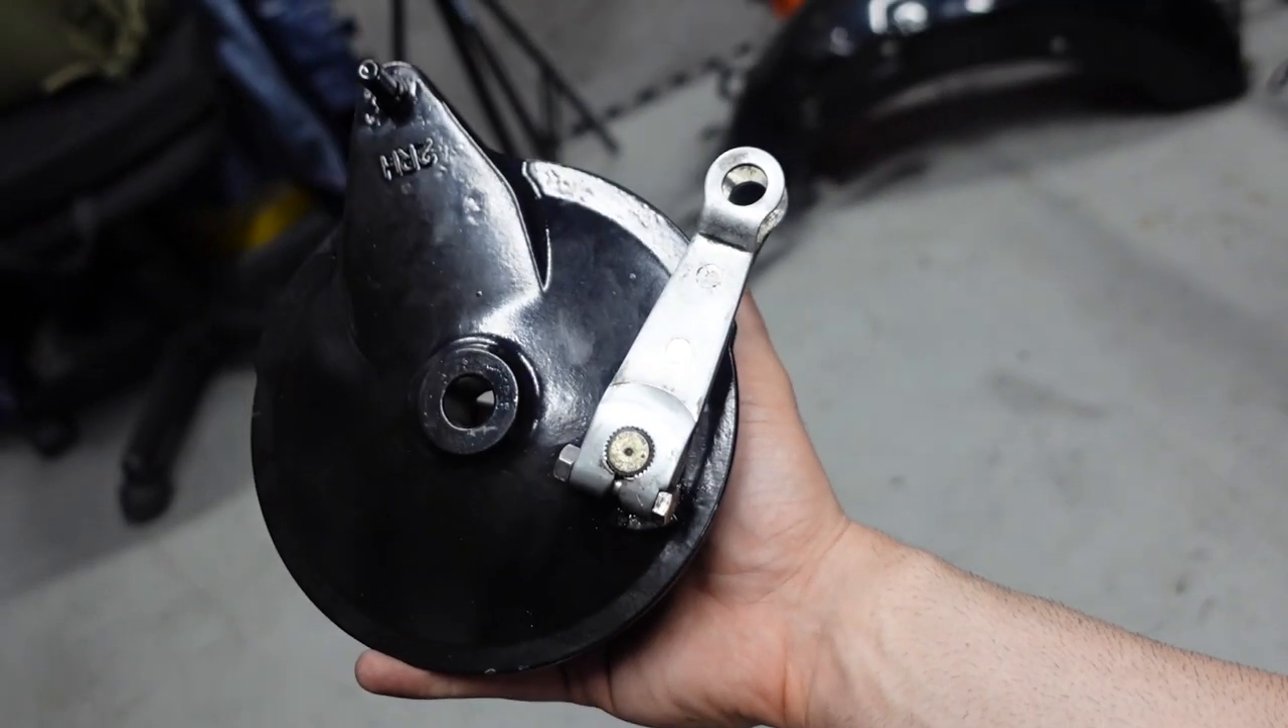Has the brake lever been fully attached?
Yes.